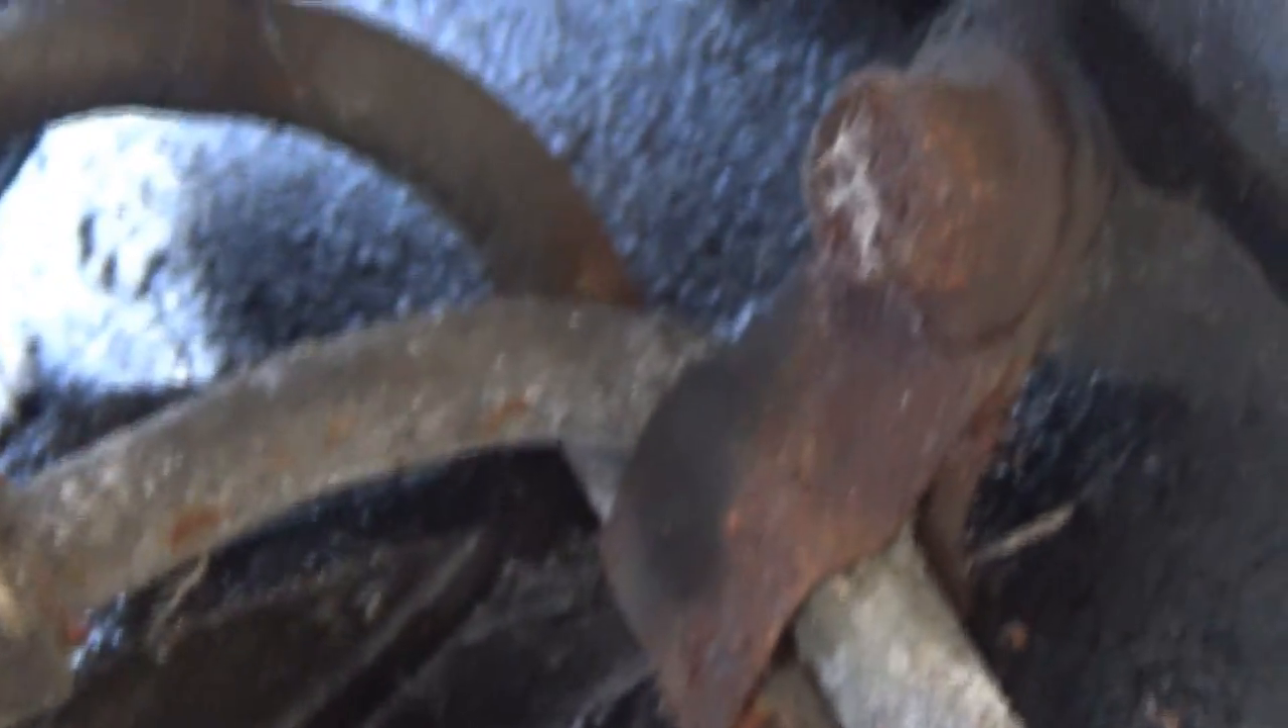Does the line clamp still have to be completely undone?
Yes.